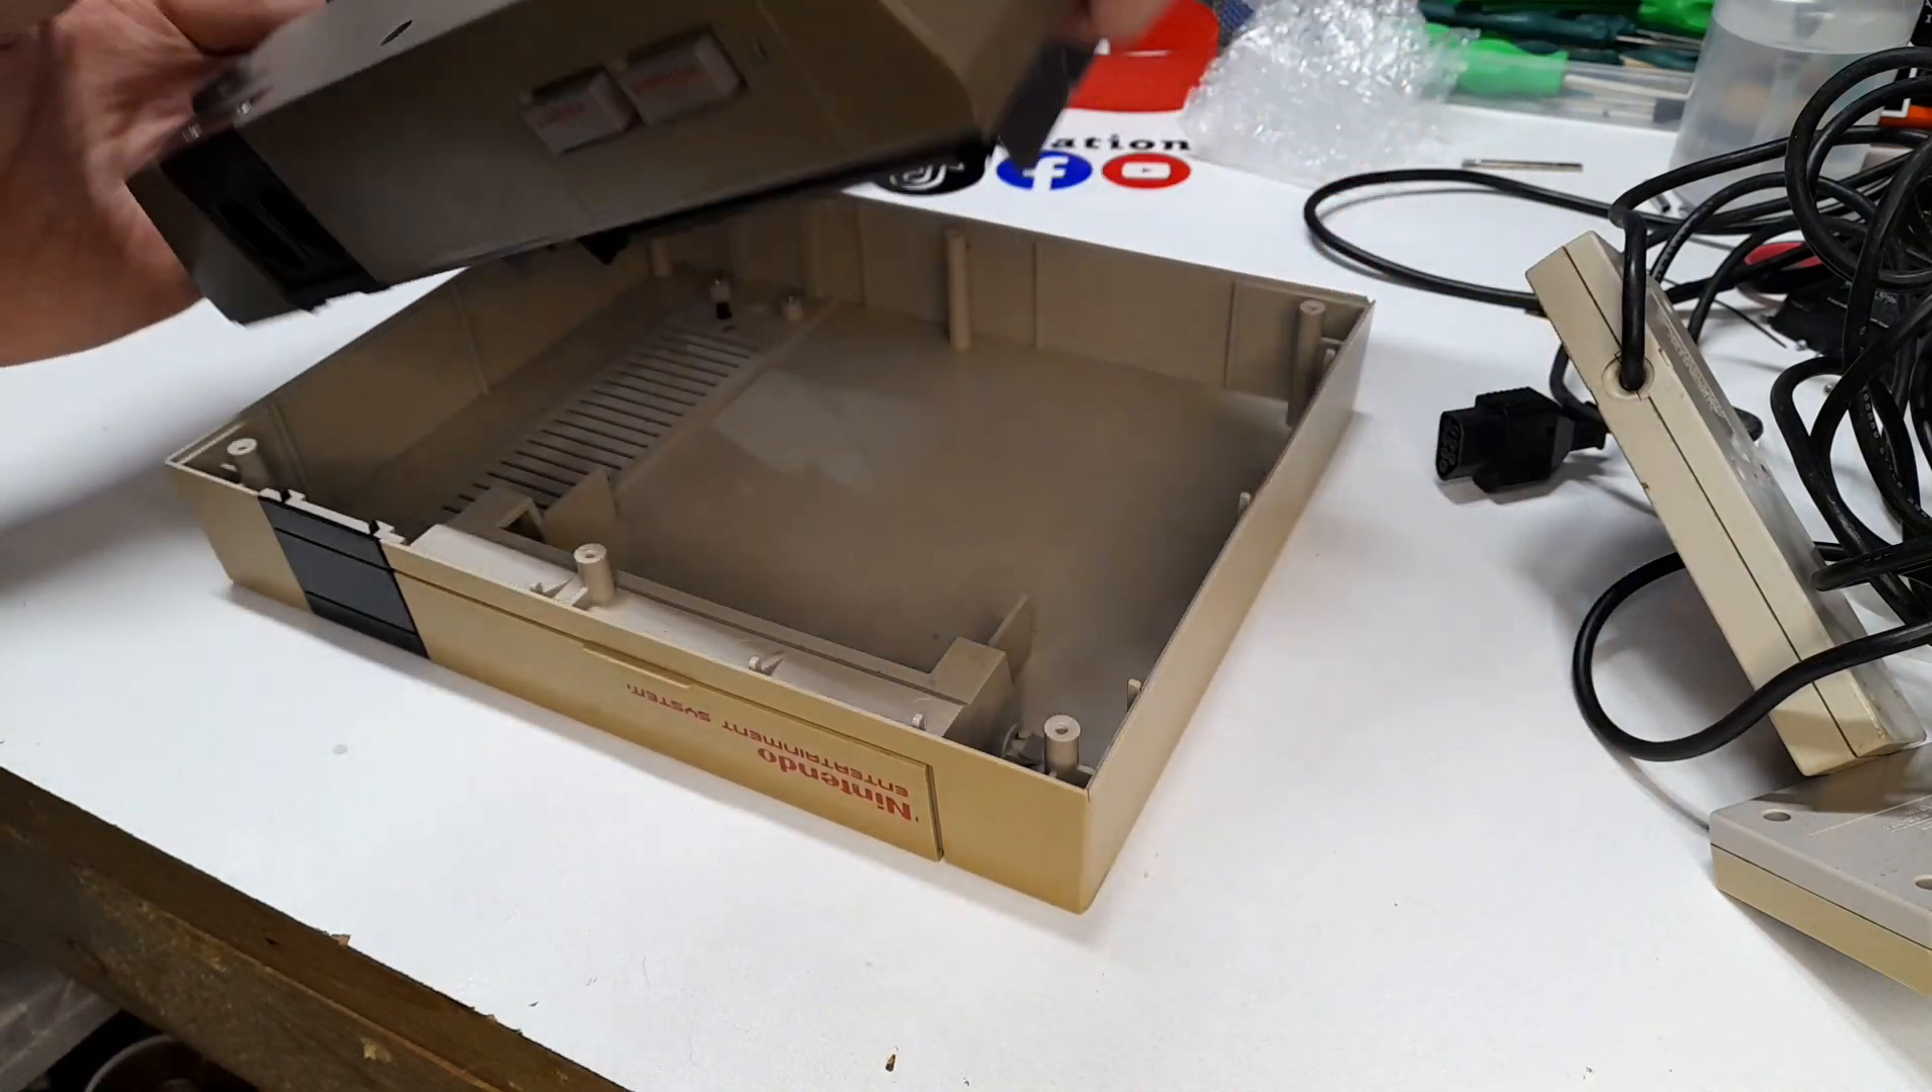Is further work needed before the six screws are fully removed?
No.